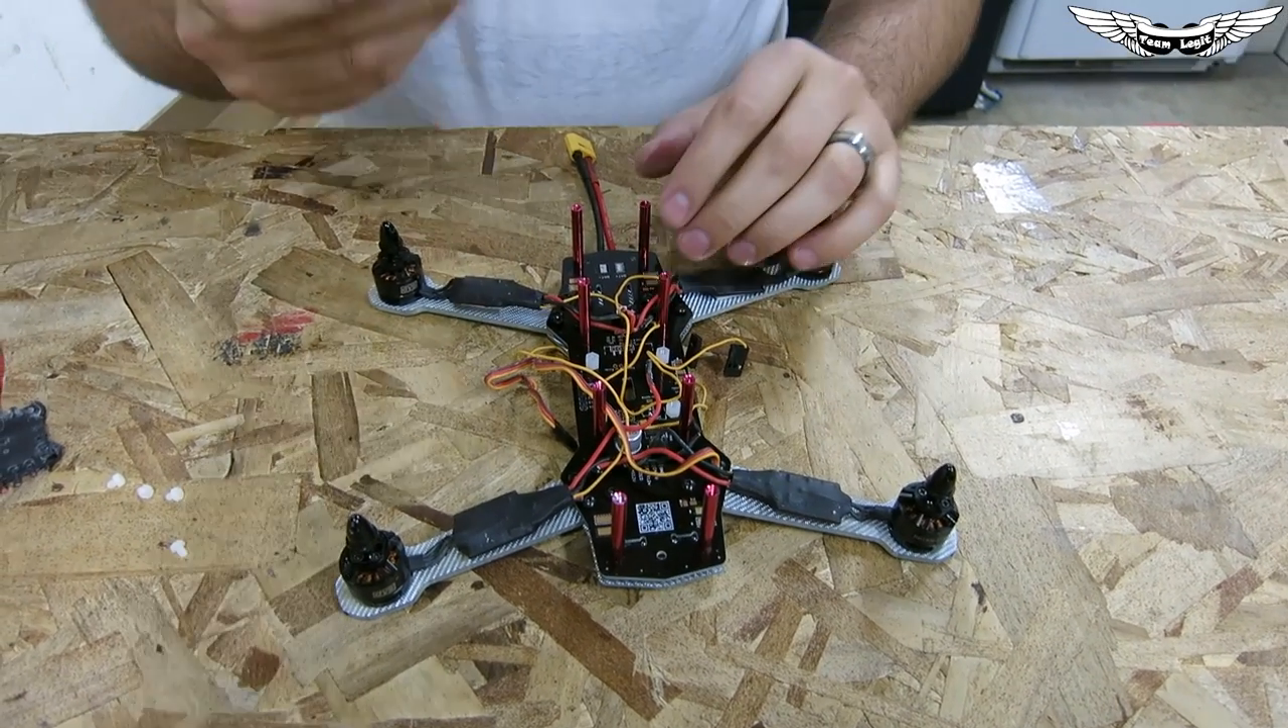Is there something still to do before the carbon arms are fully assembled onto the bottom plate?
No.